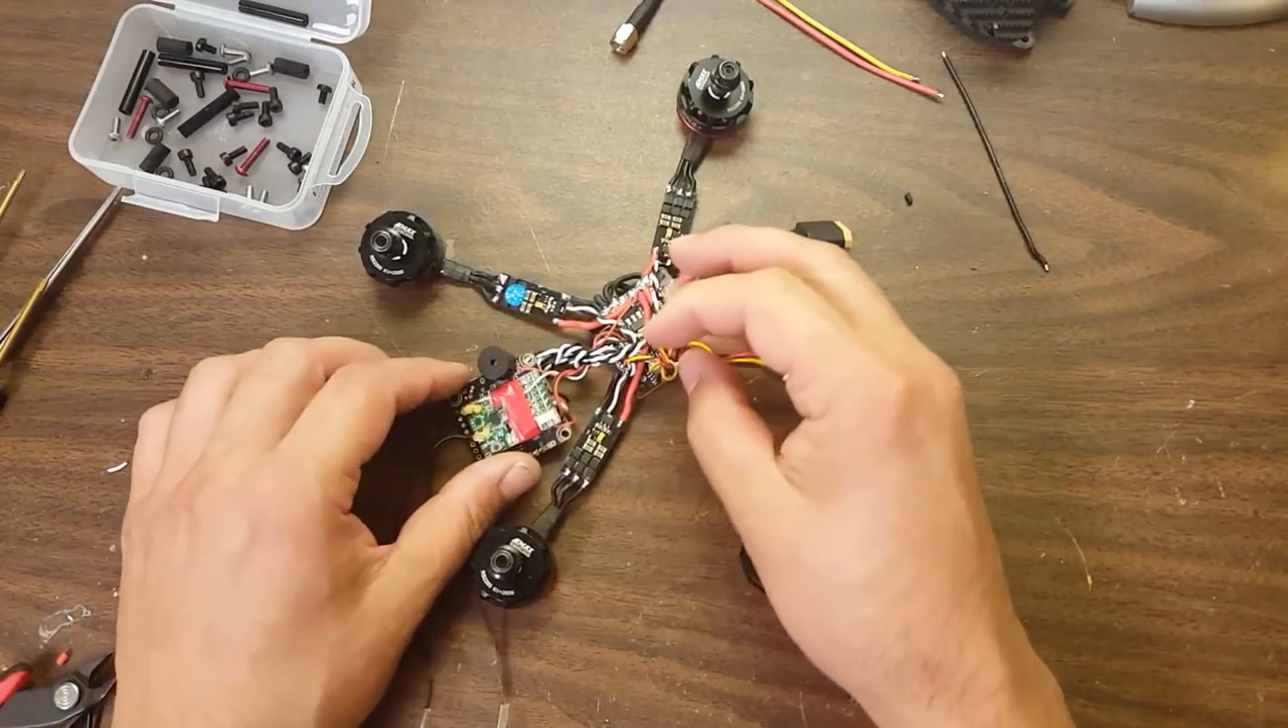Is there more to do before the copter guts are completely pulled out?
No.